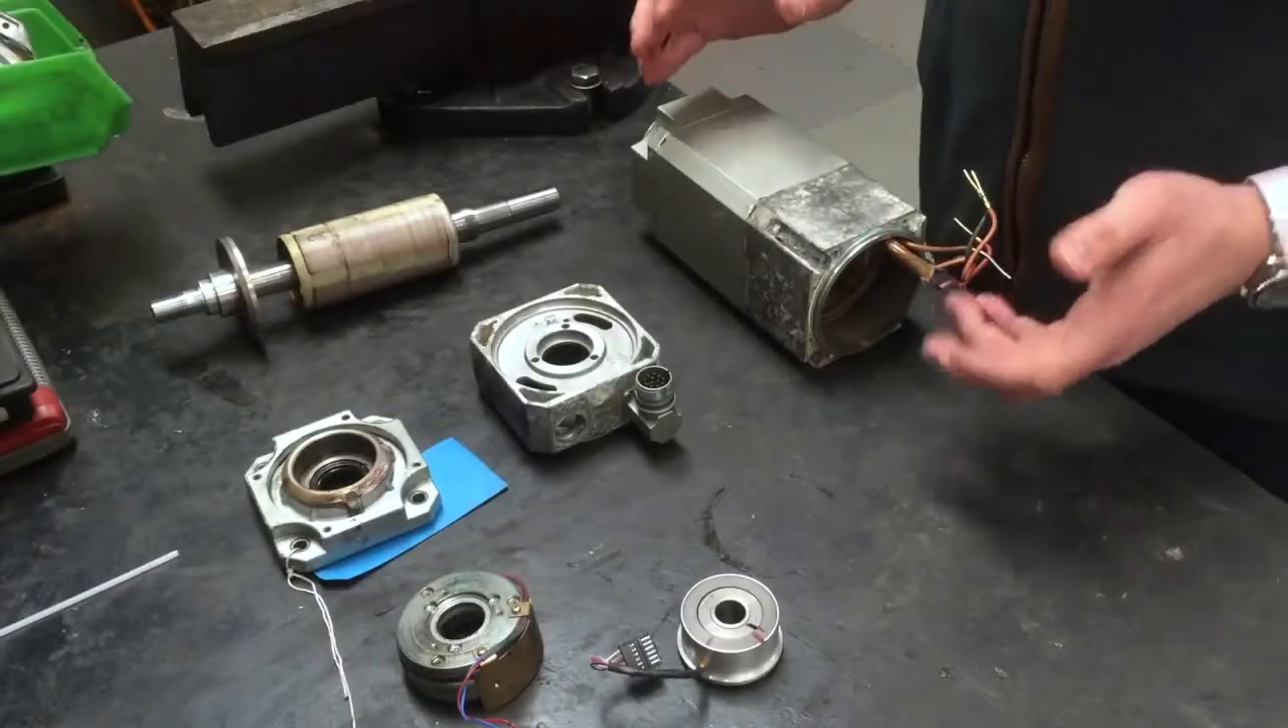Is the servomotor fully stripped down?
Yes.